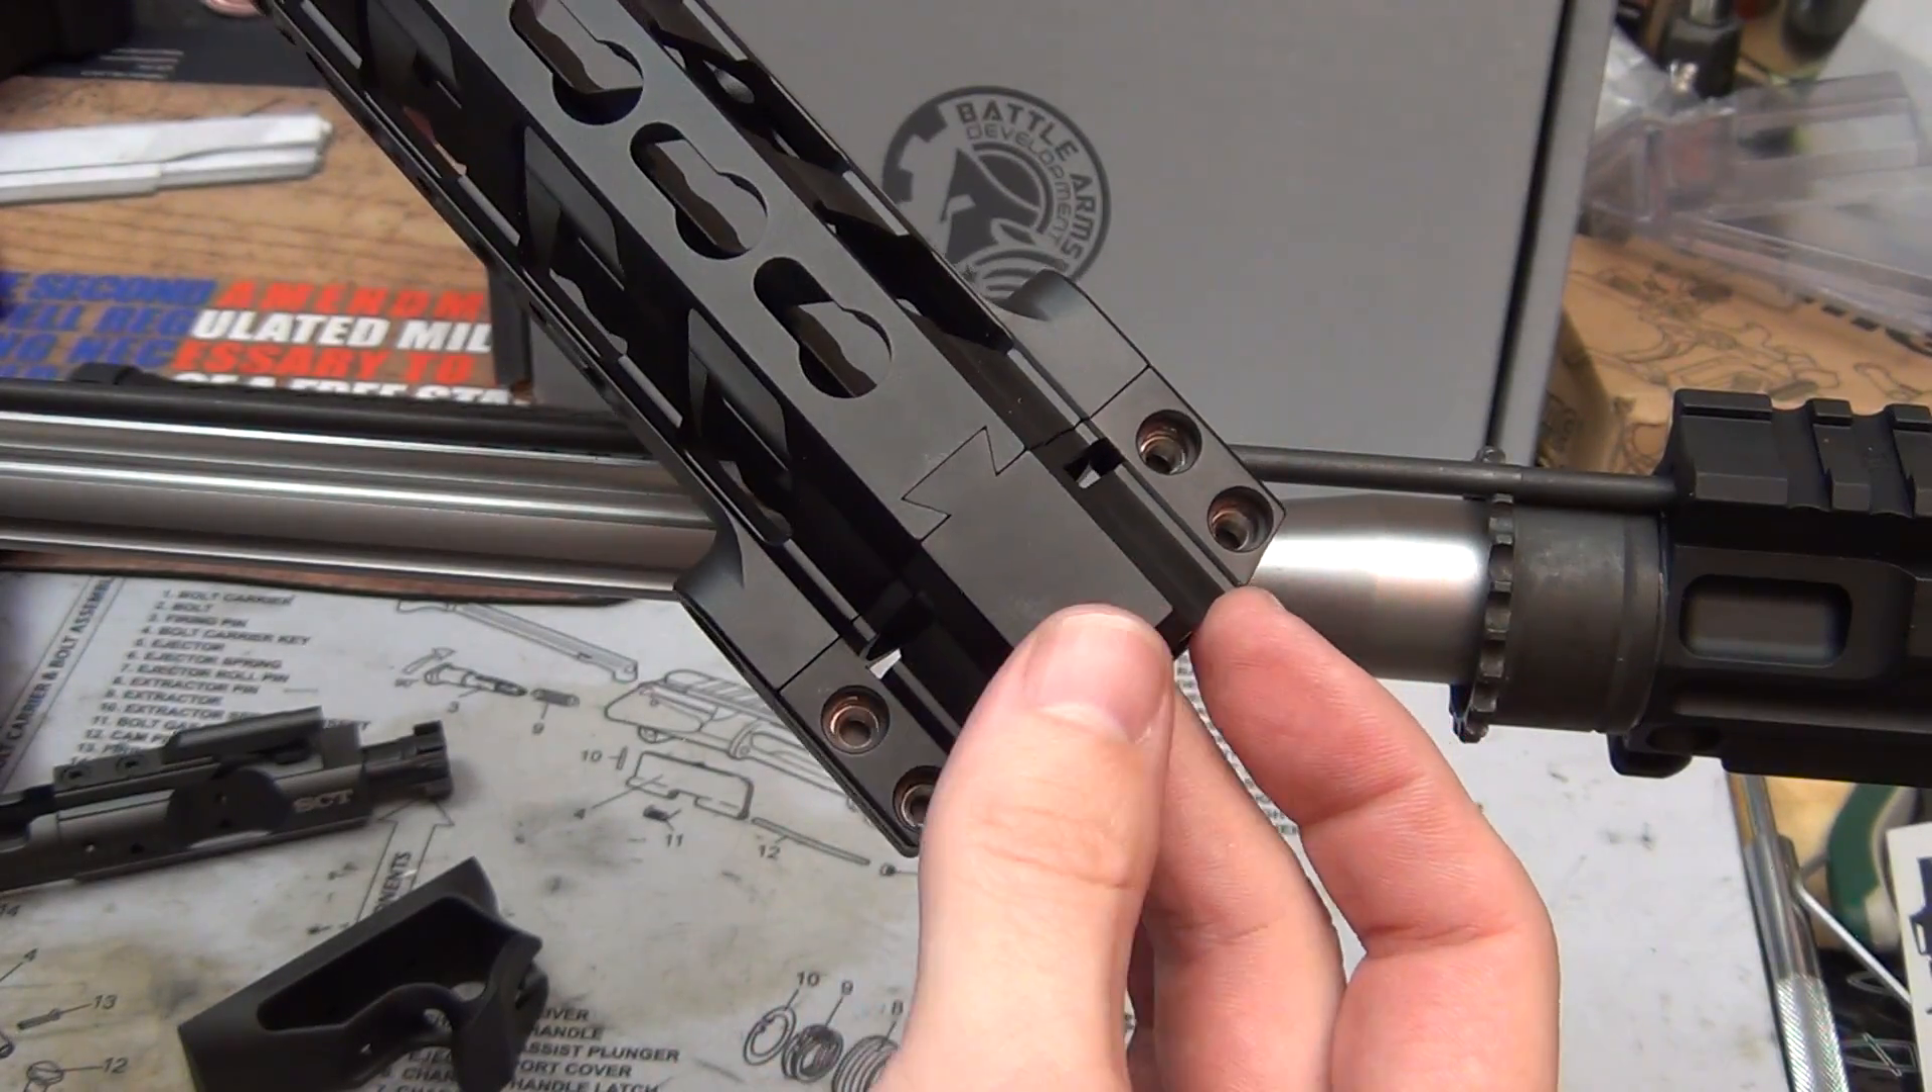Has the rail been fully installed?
No.